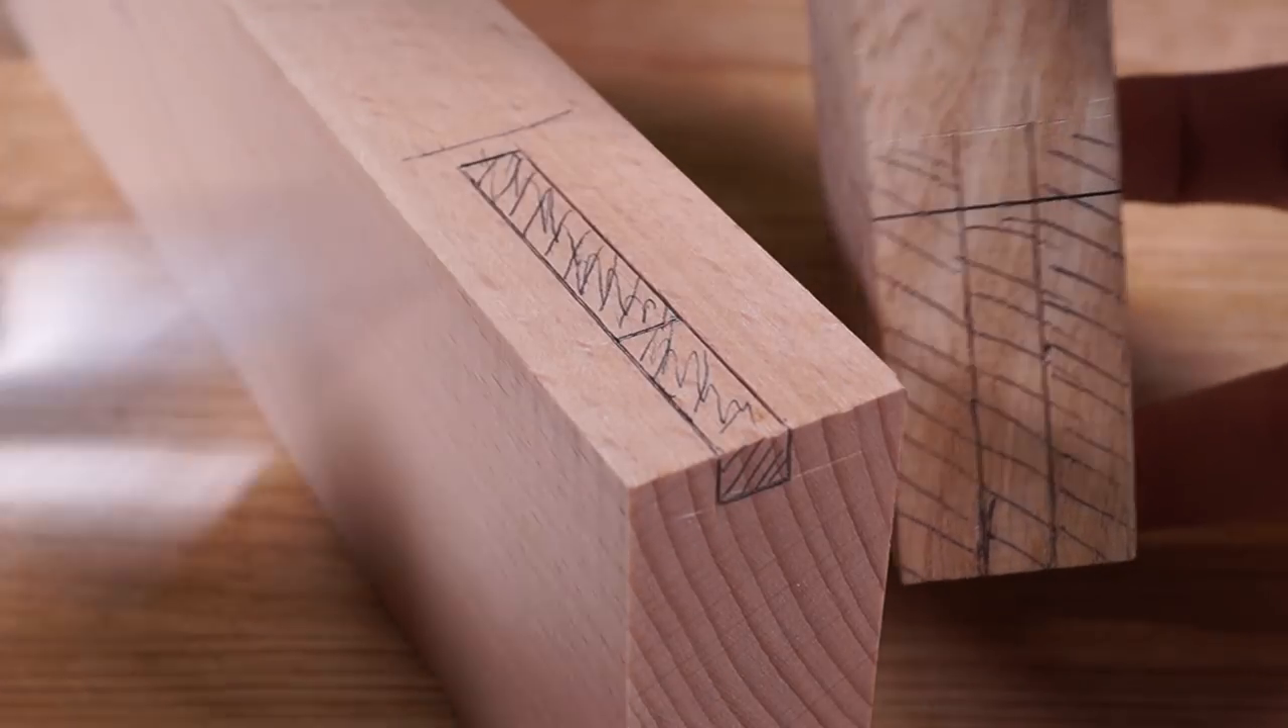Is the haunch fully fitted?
No.